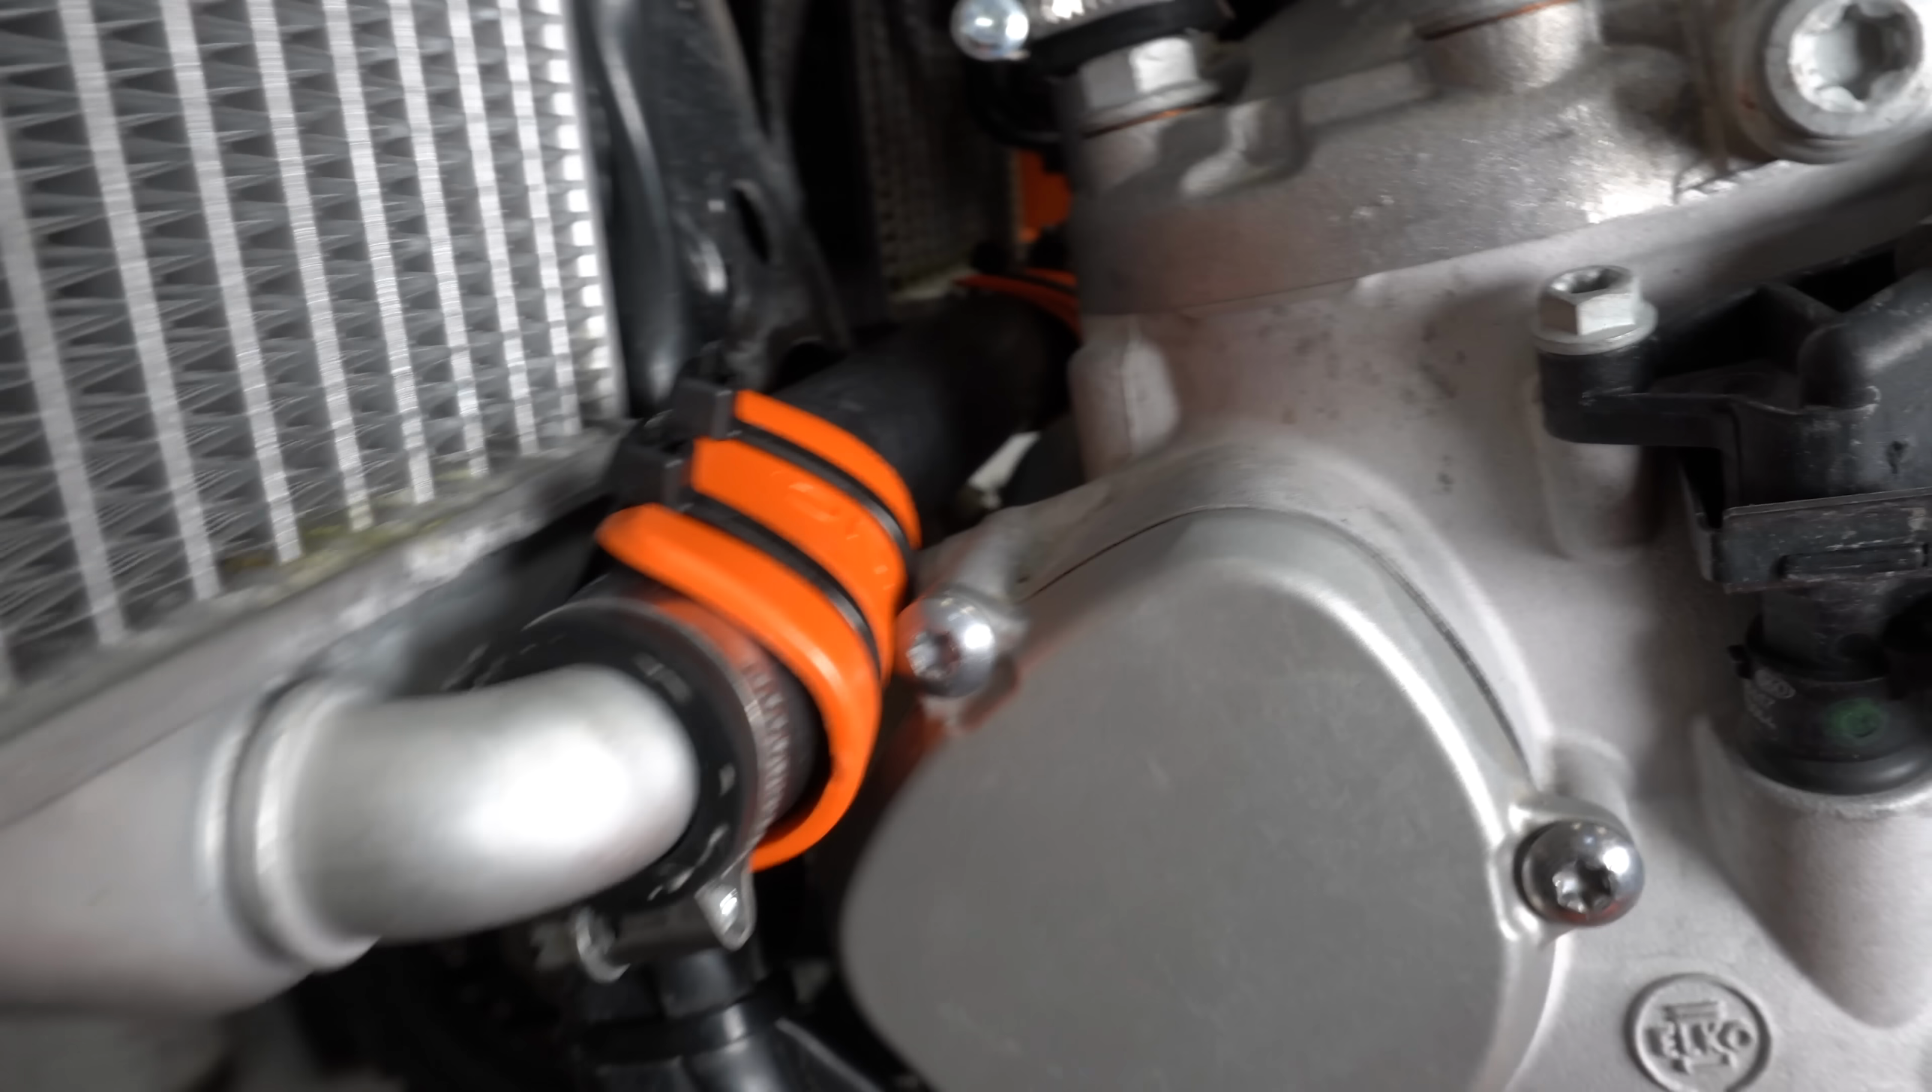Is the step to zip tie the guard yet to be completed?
No.